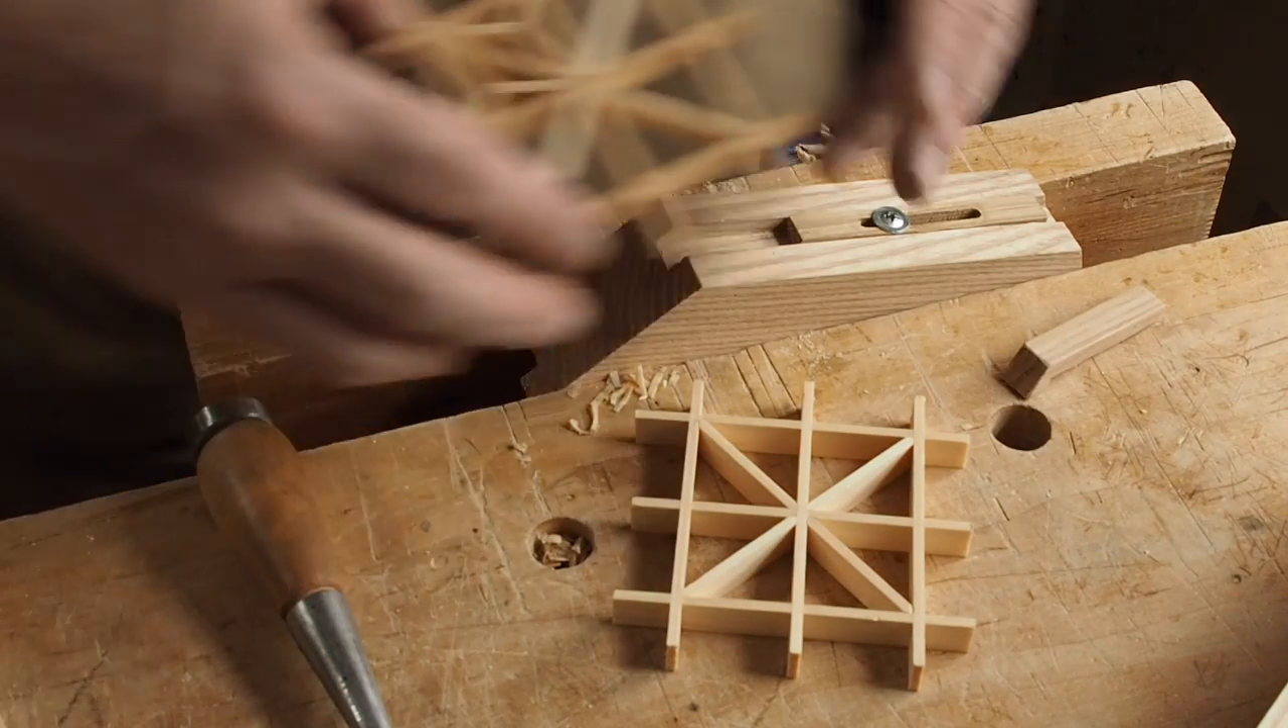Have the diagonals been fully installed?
Yes.